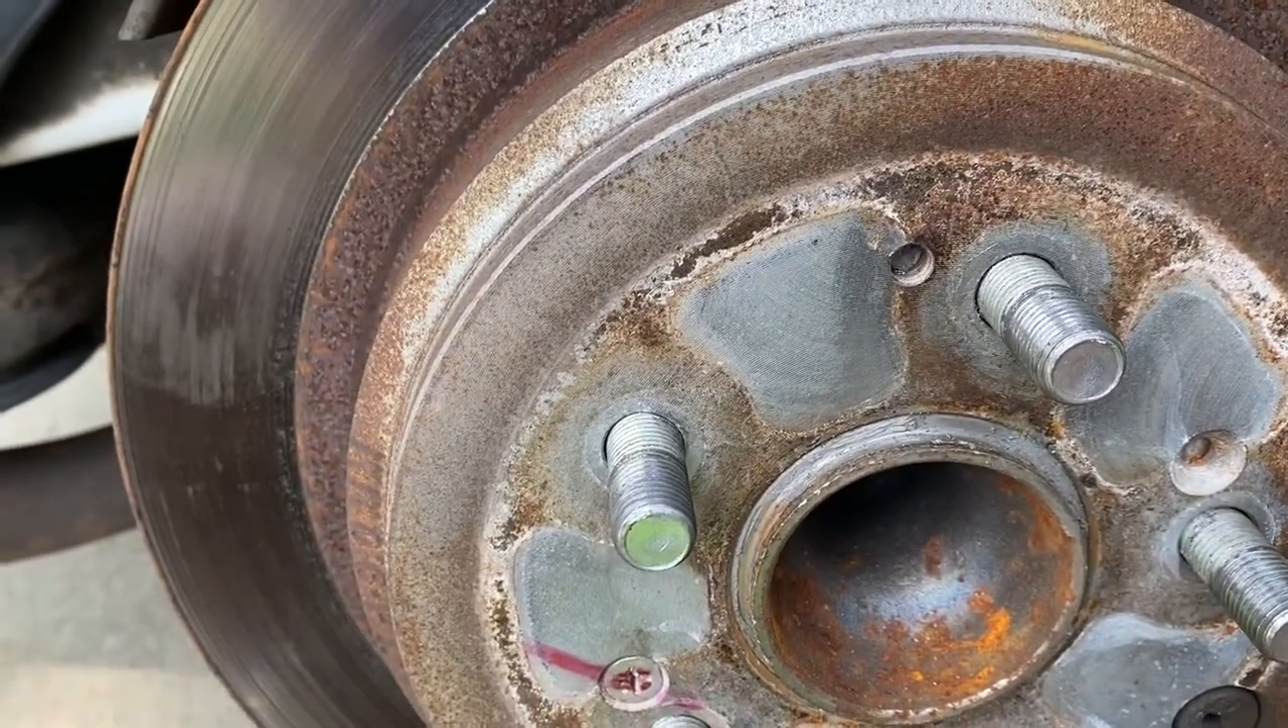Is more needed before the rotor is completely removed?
Yes.